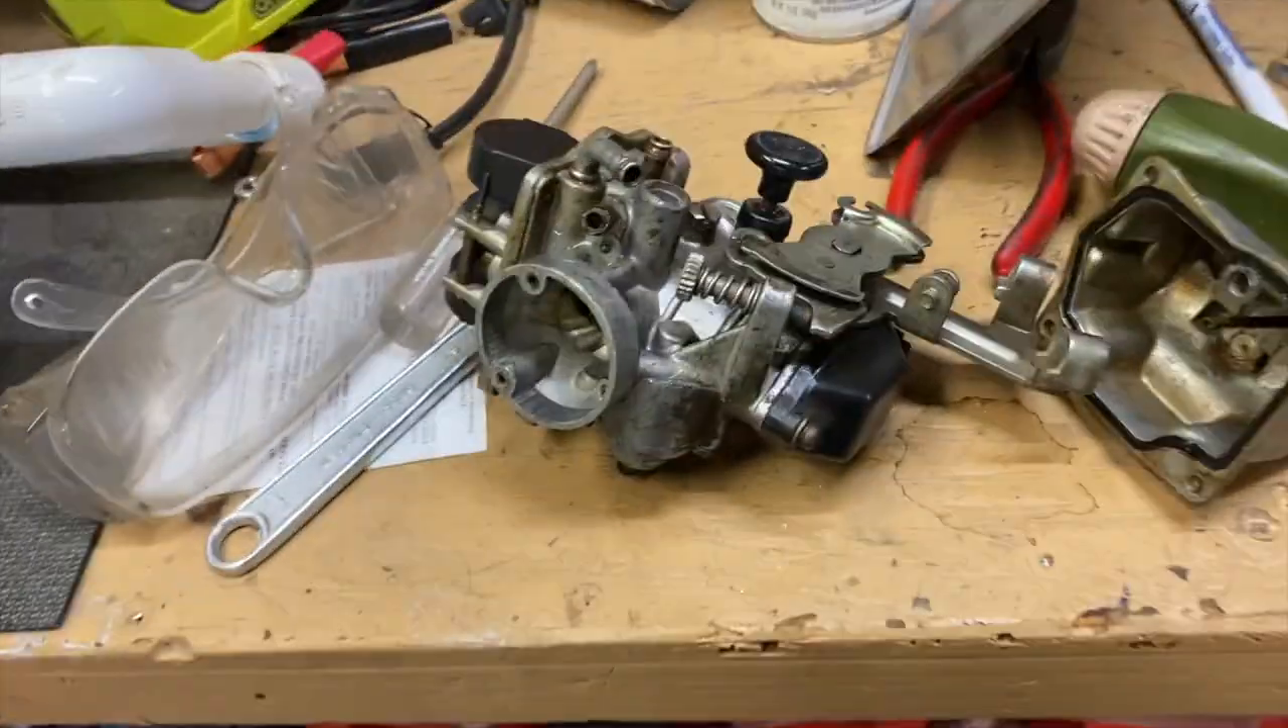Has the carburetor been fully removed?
Yes.